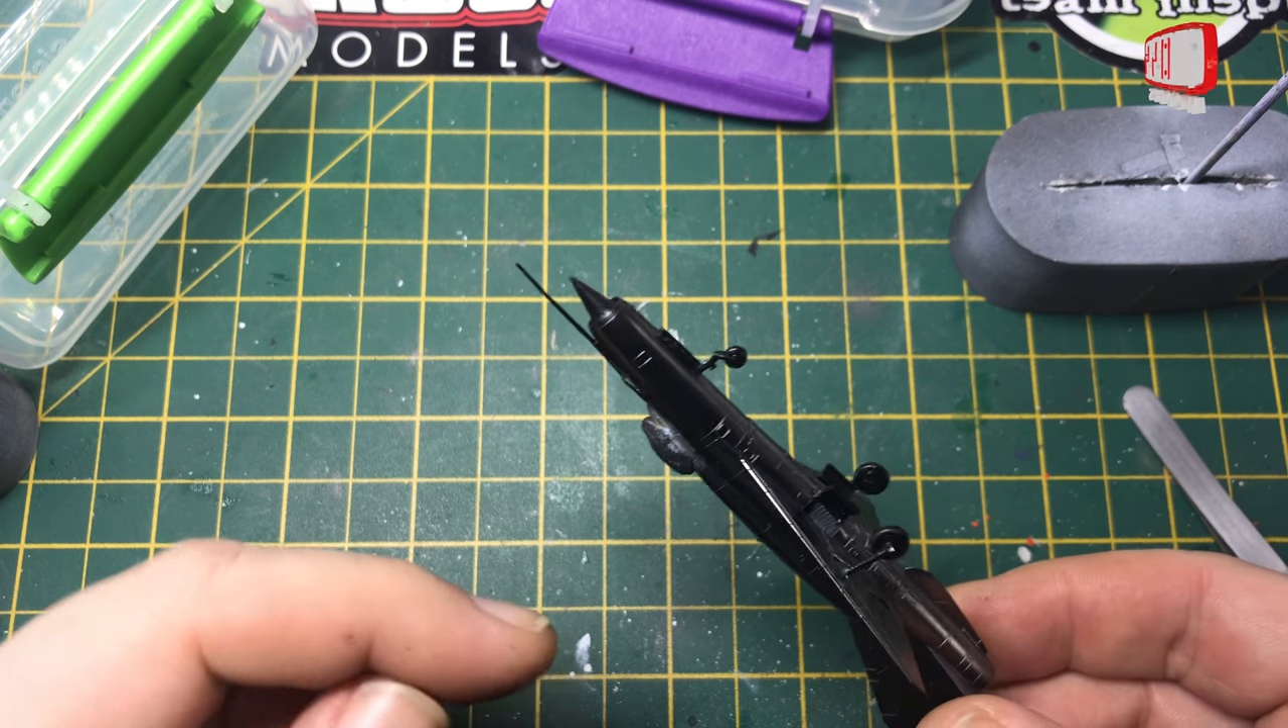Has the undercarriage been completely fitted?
Yes.